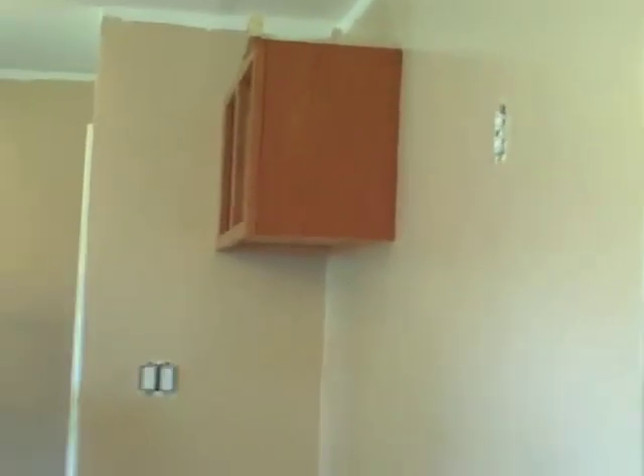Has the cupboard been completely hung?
Yes.